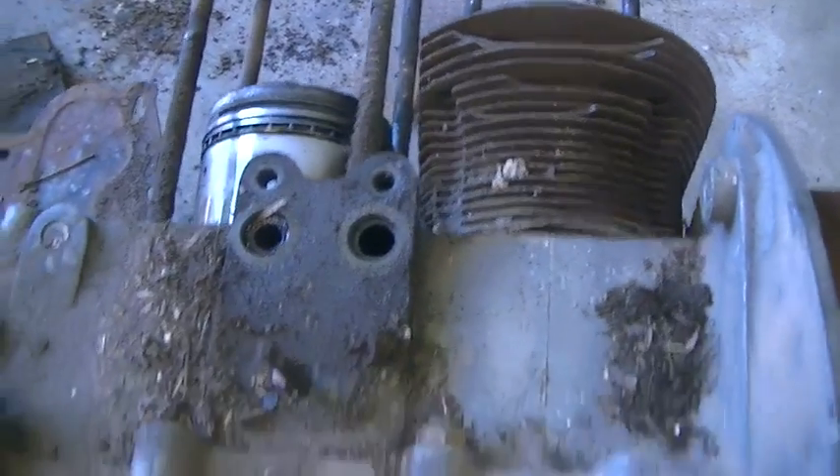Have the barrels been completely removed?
No.